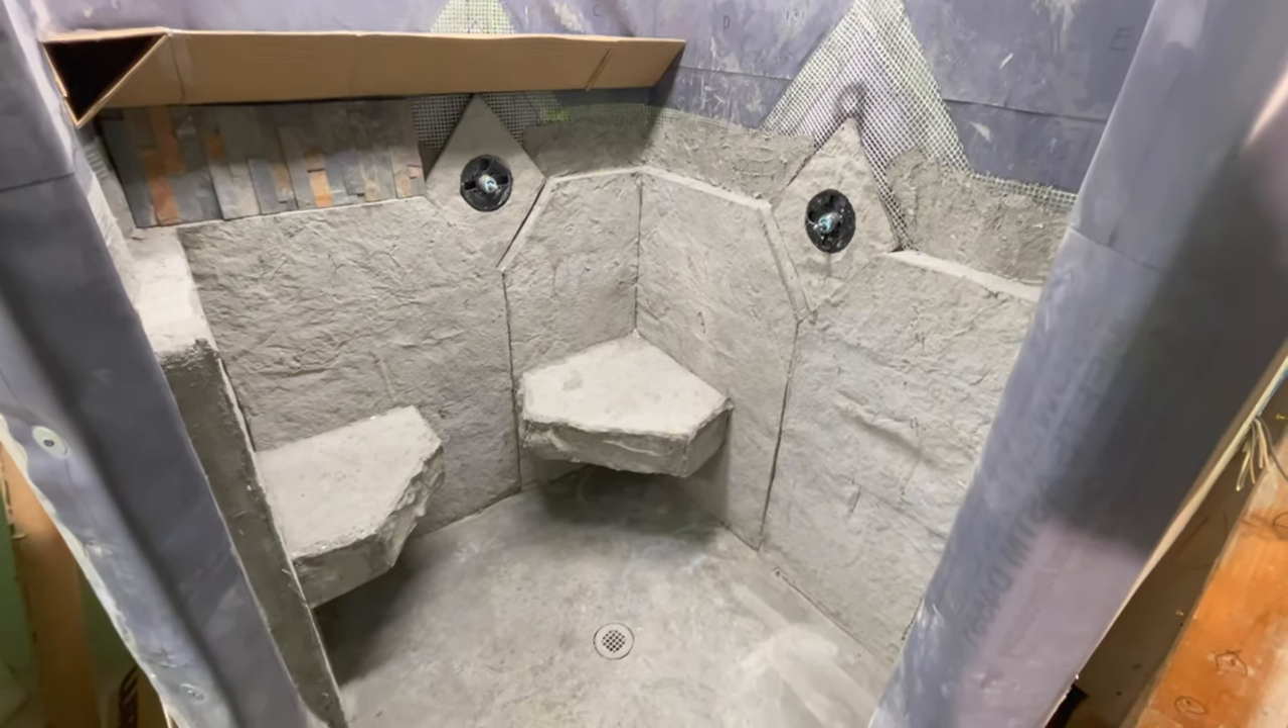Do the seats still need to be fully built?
No.